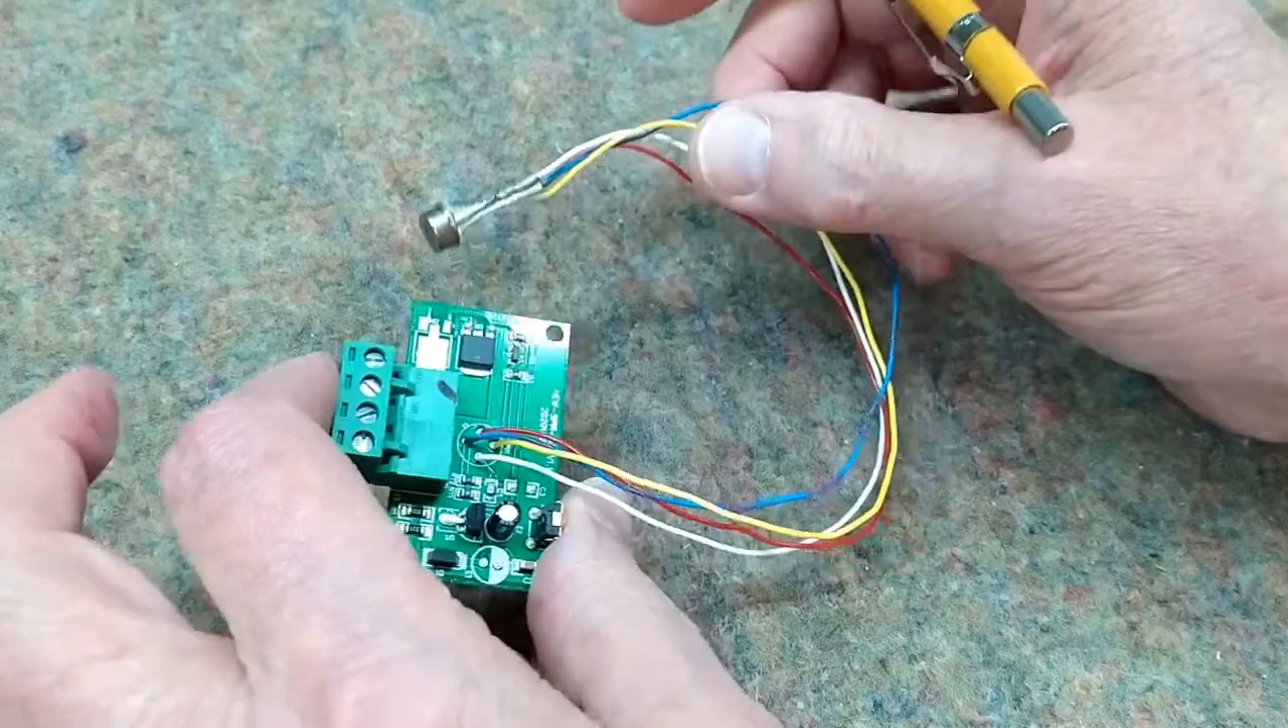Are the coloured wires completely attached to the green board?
Yes.